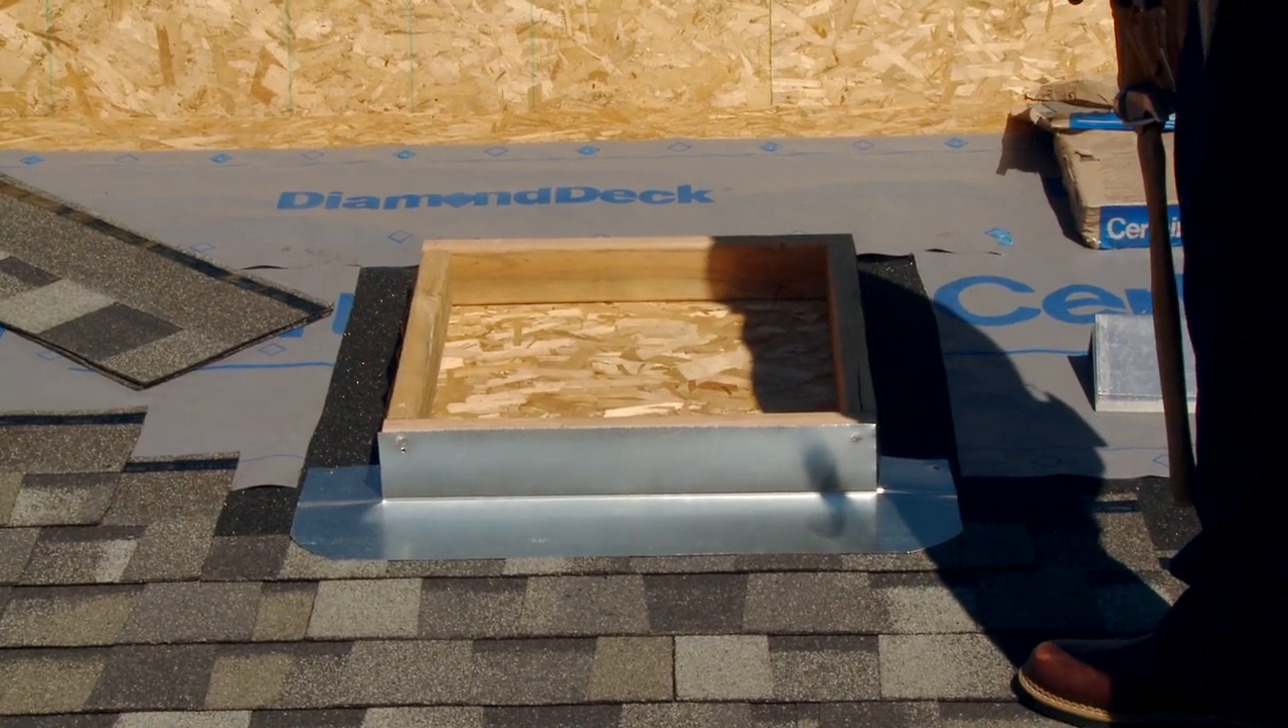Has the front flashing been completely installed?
Yes.